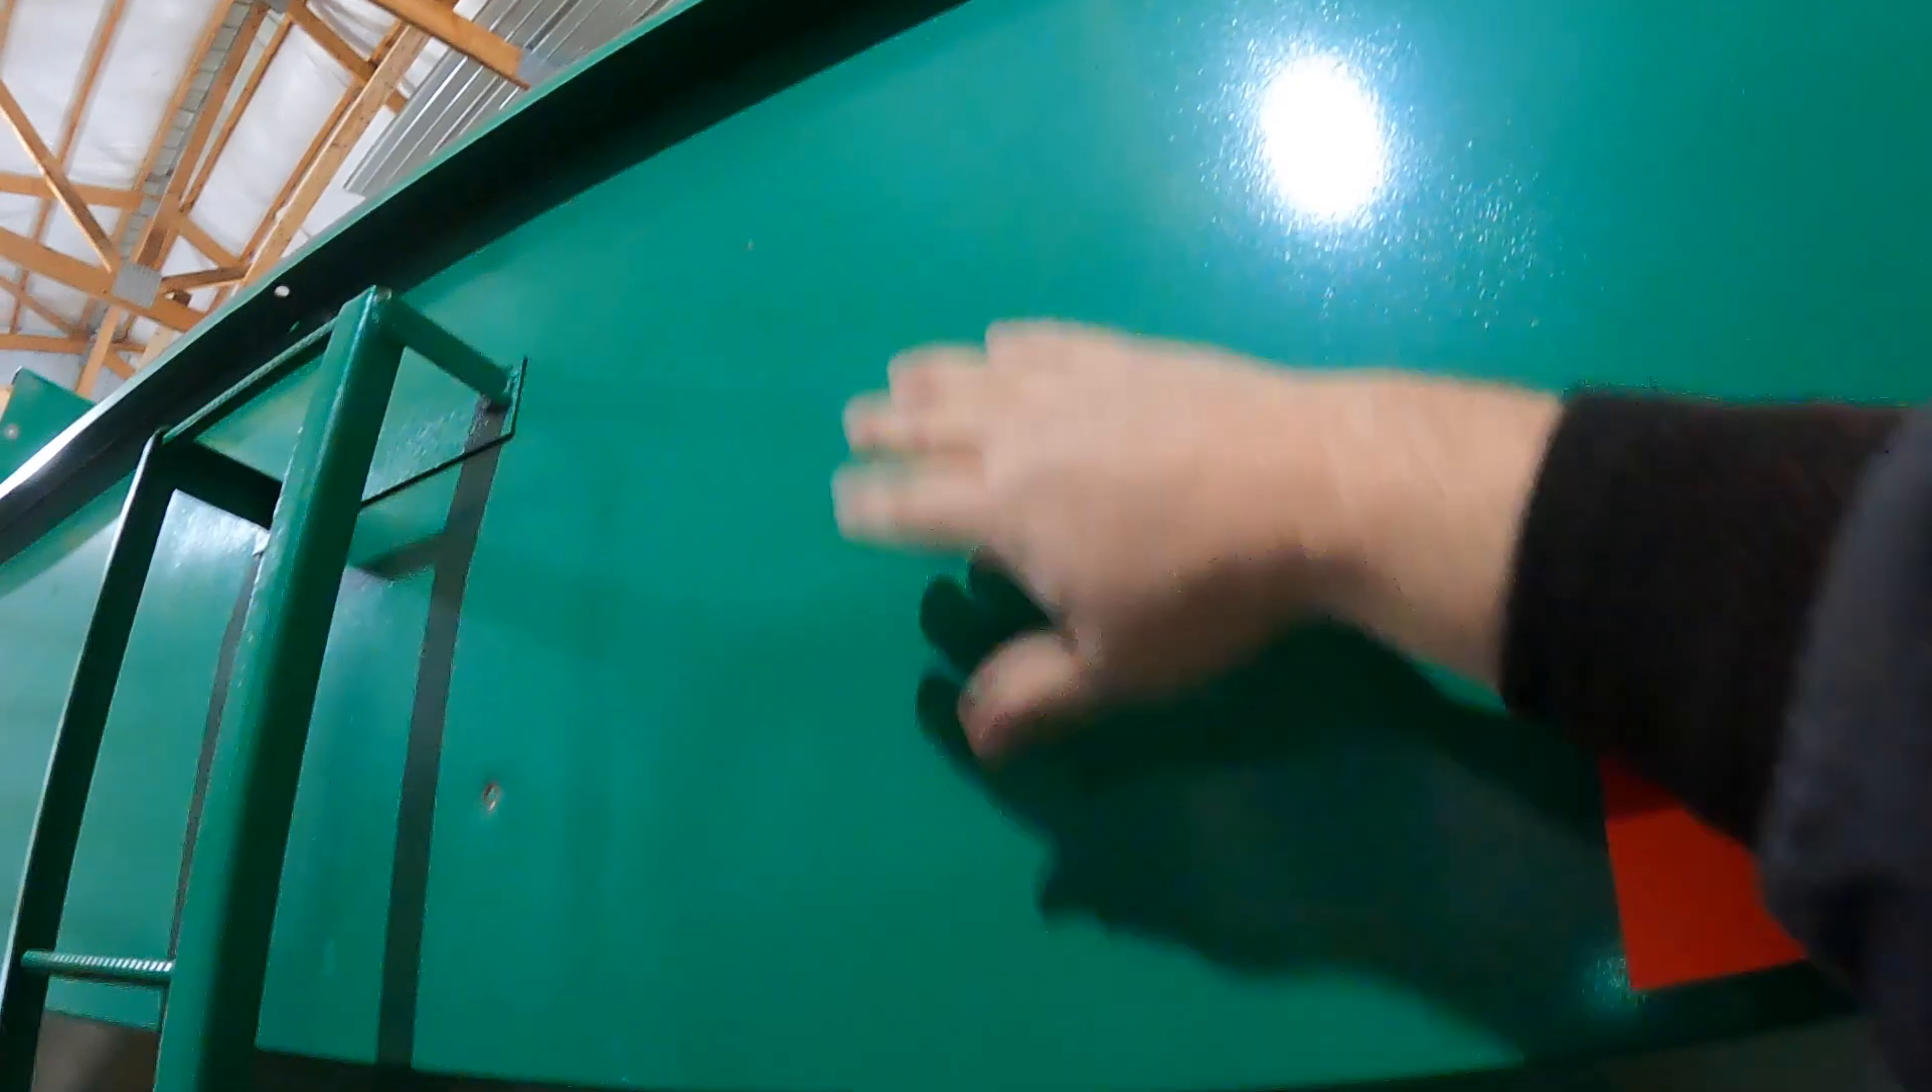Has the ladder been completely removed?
No.